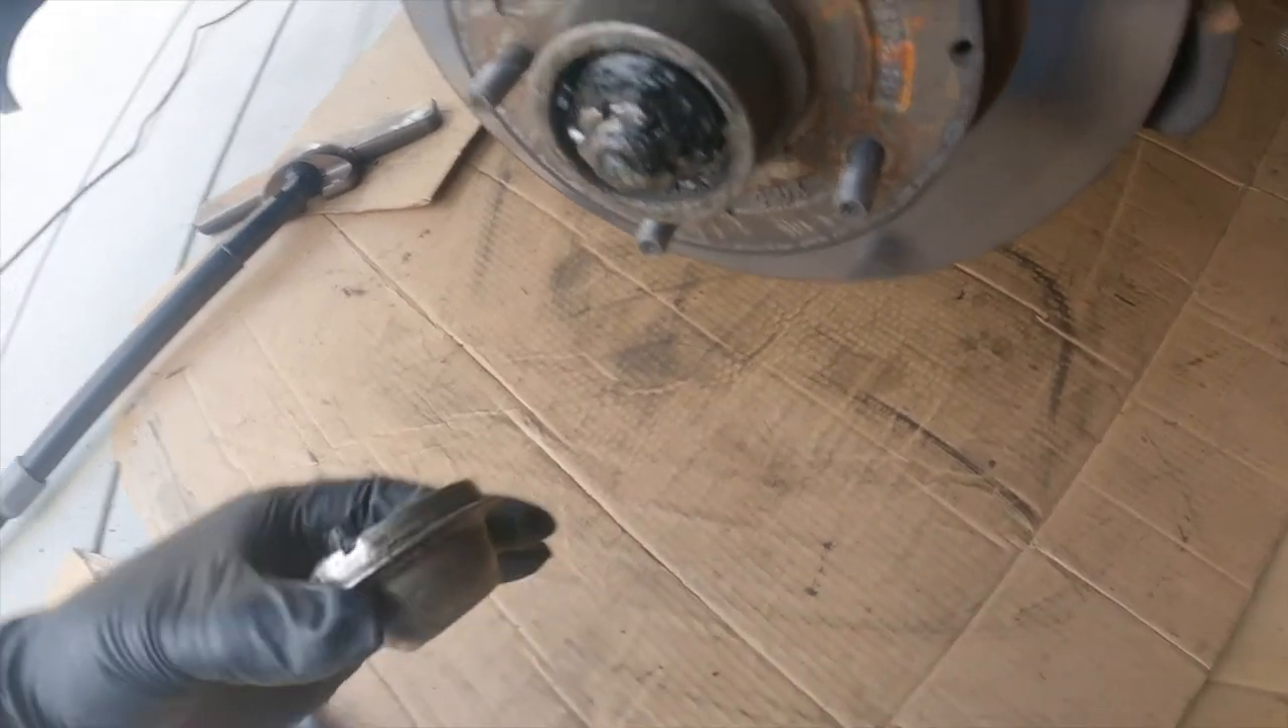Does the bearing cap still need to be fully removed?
No.